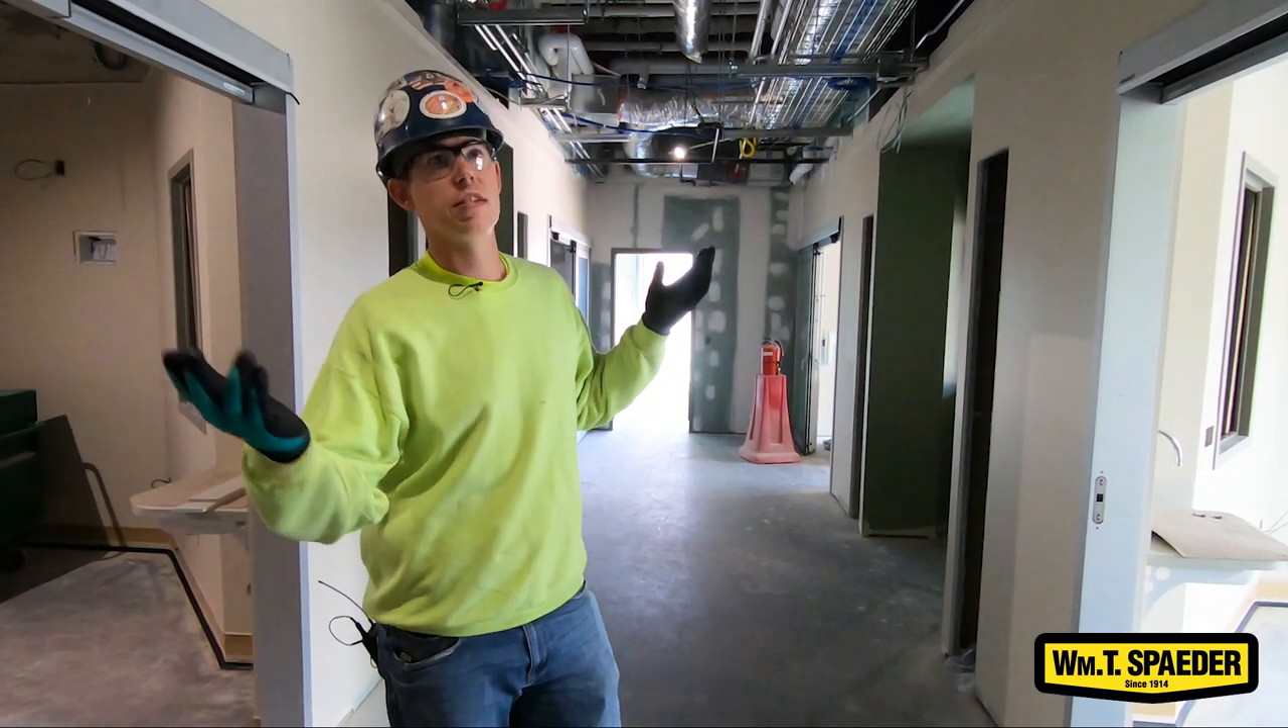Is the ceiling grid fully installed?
No.